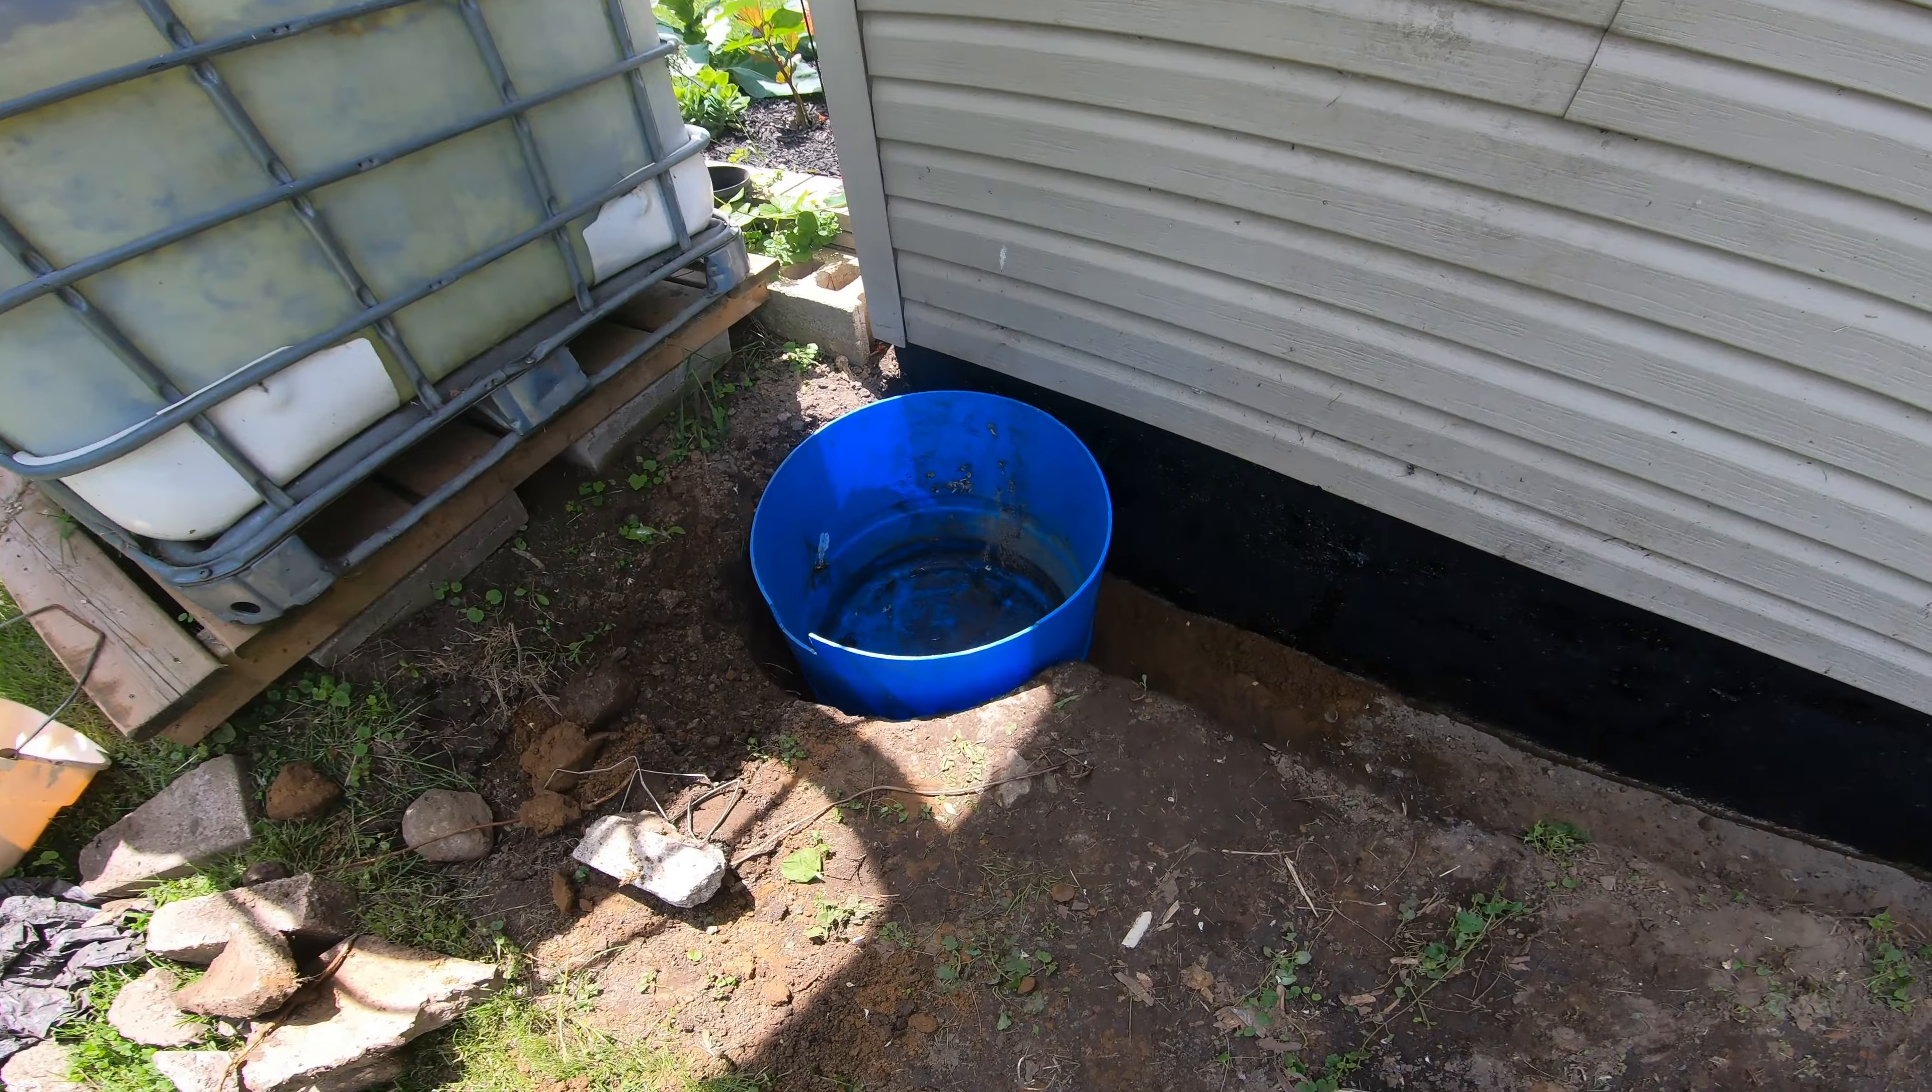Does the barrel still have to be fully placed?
No.